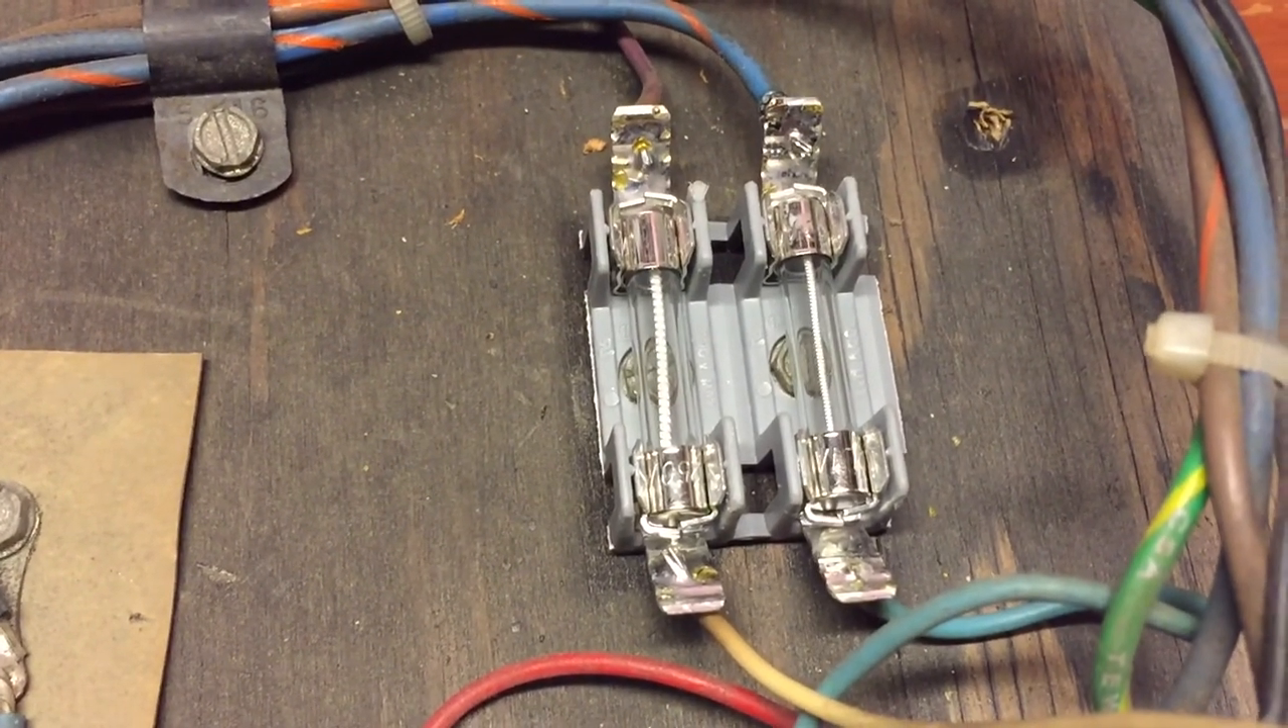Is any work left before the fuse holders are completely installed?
No.